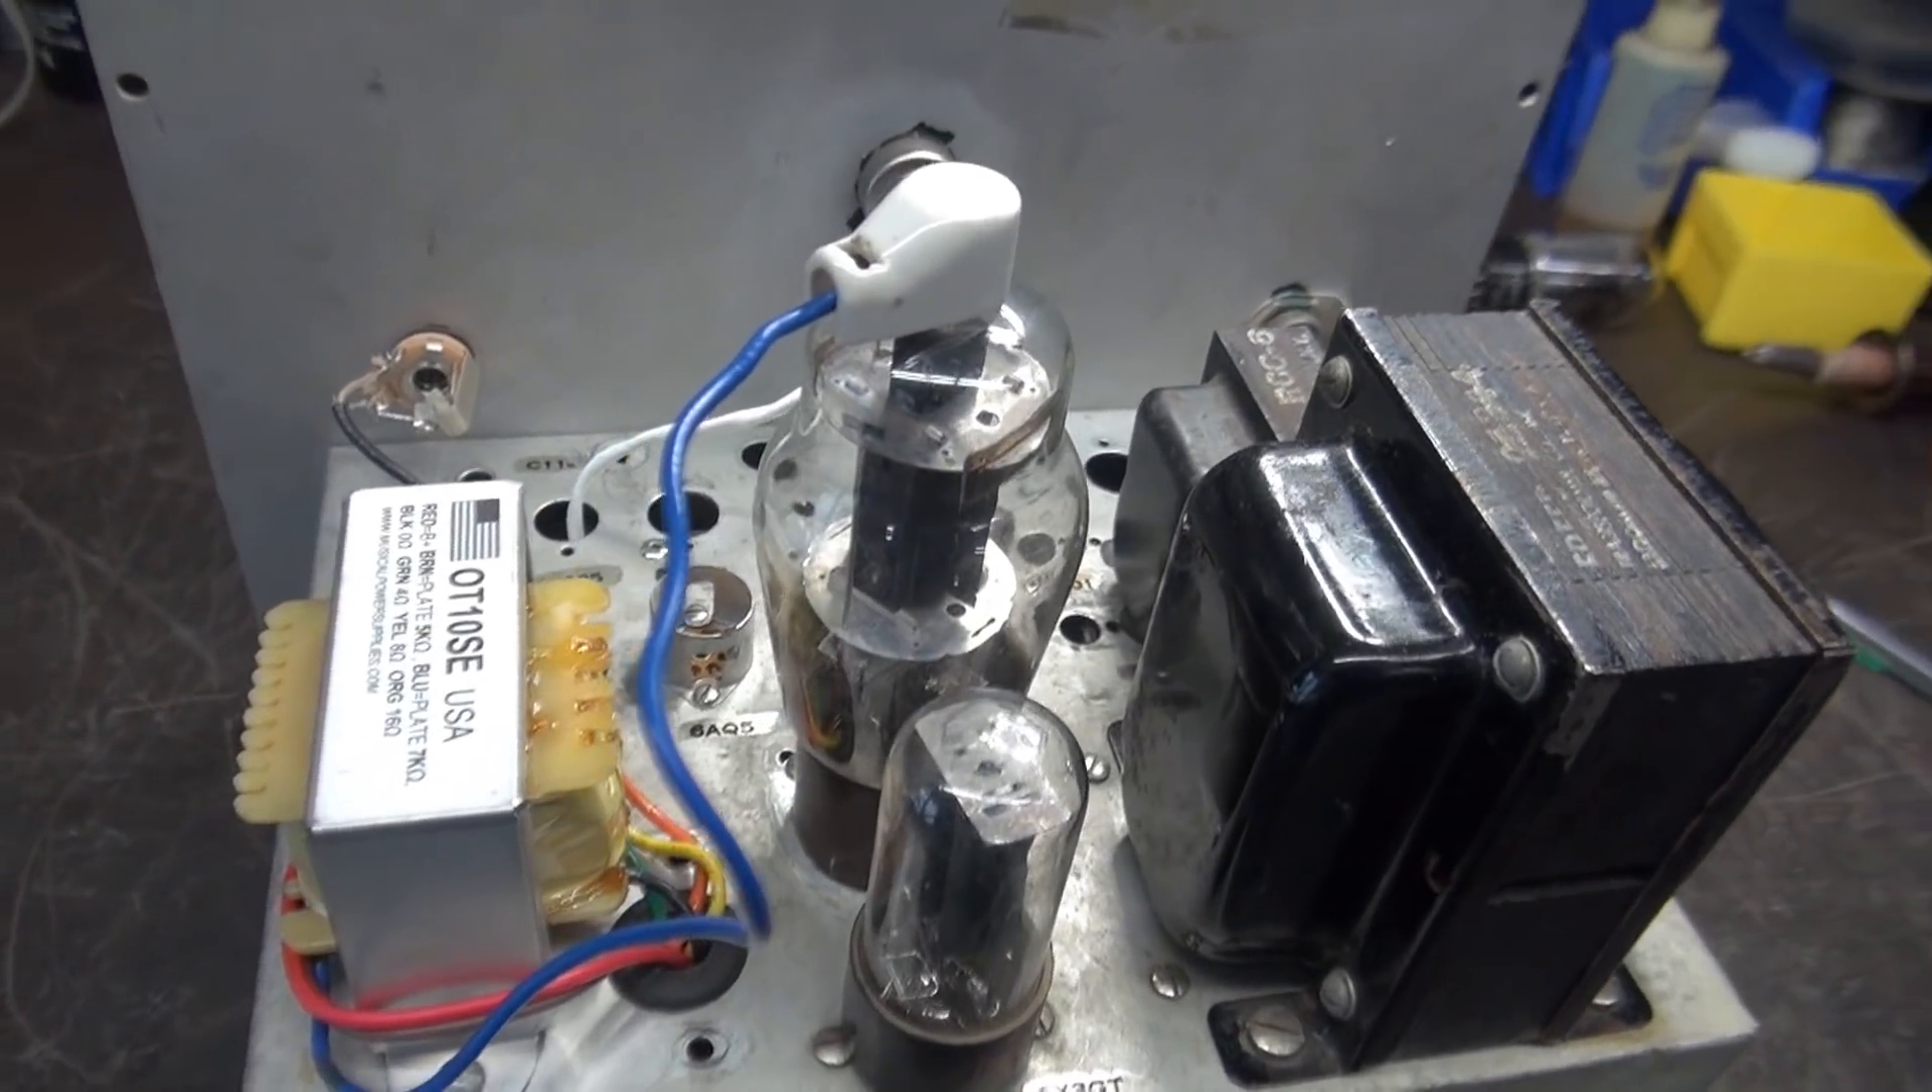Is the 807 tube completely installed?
Yes.